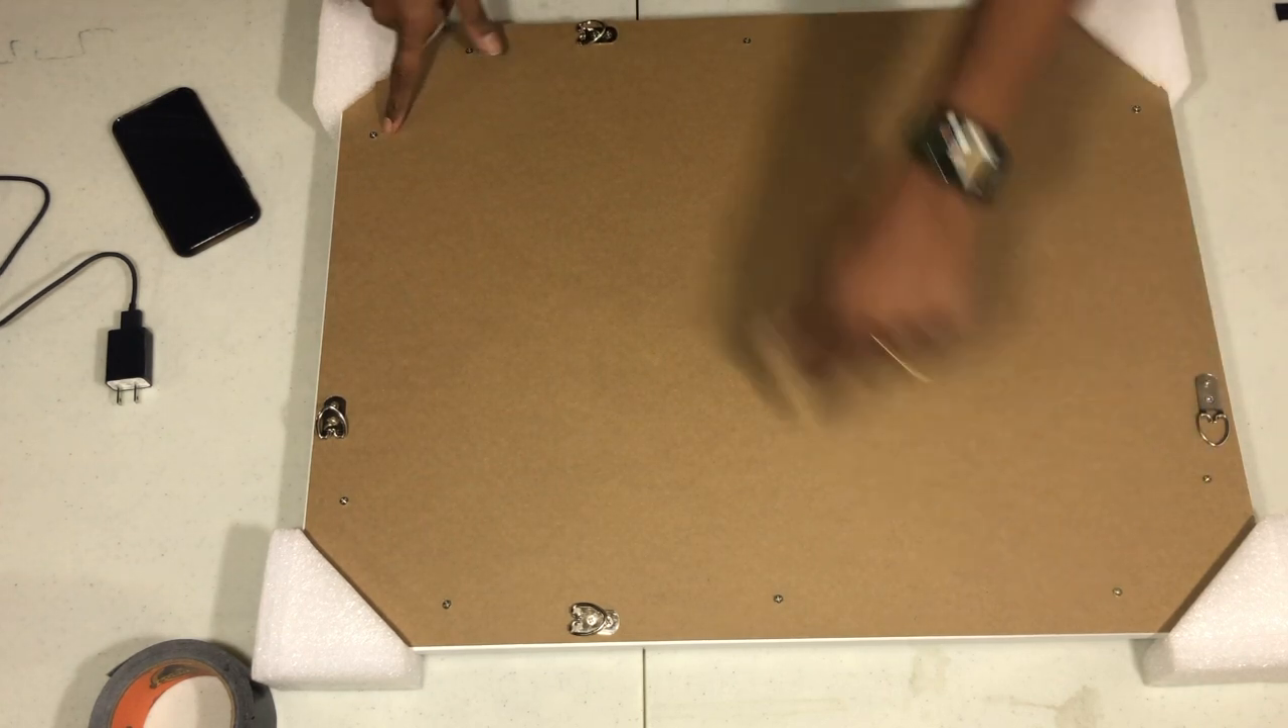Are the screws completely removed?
No.